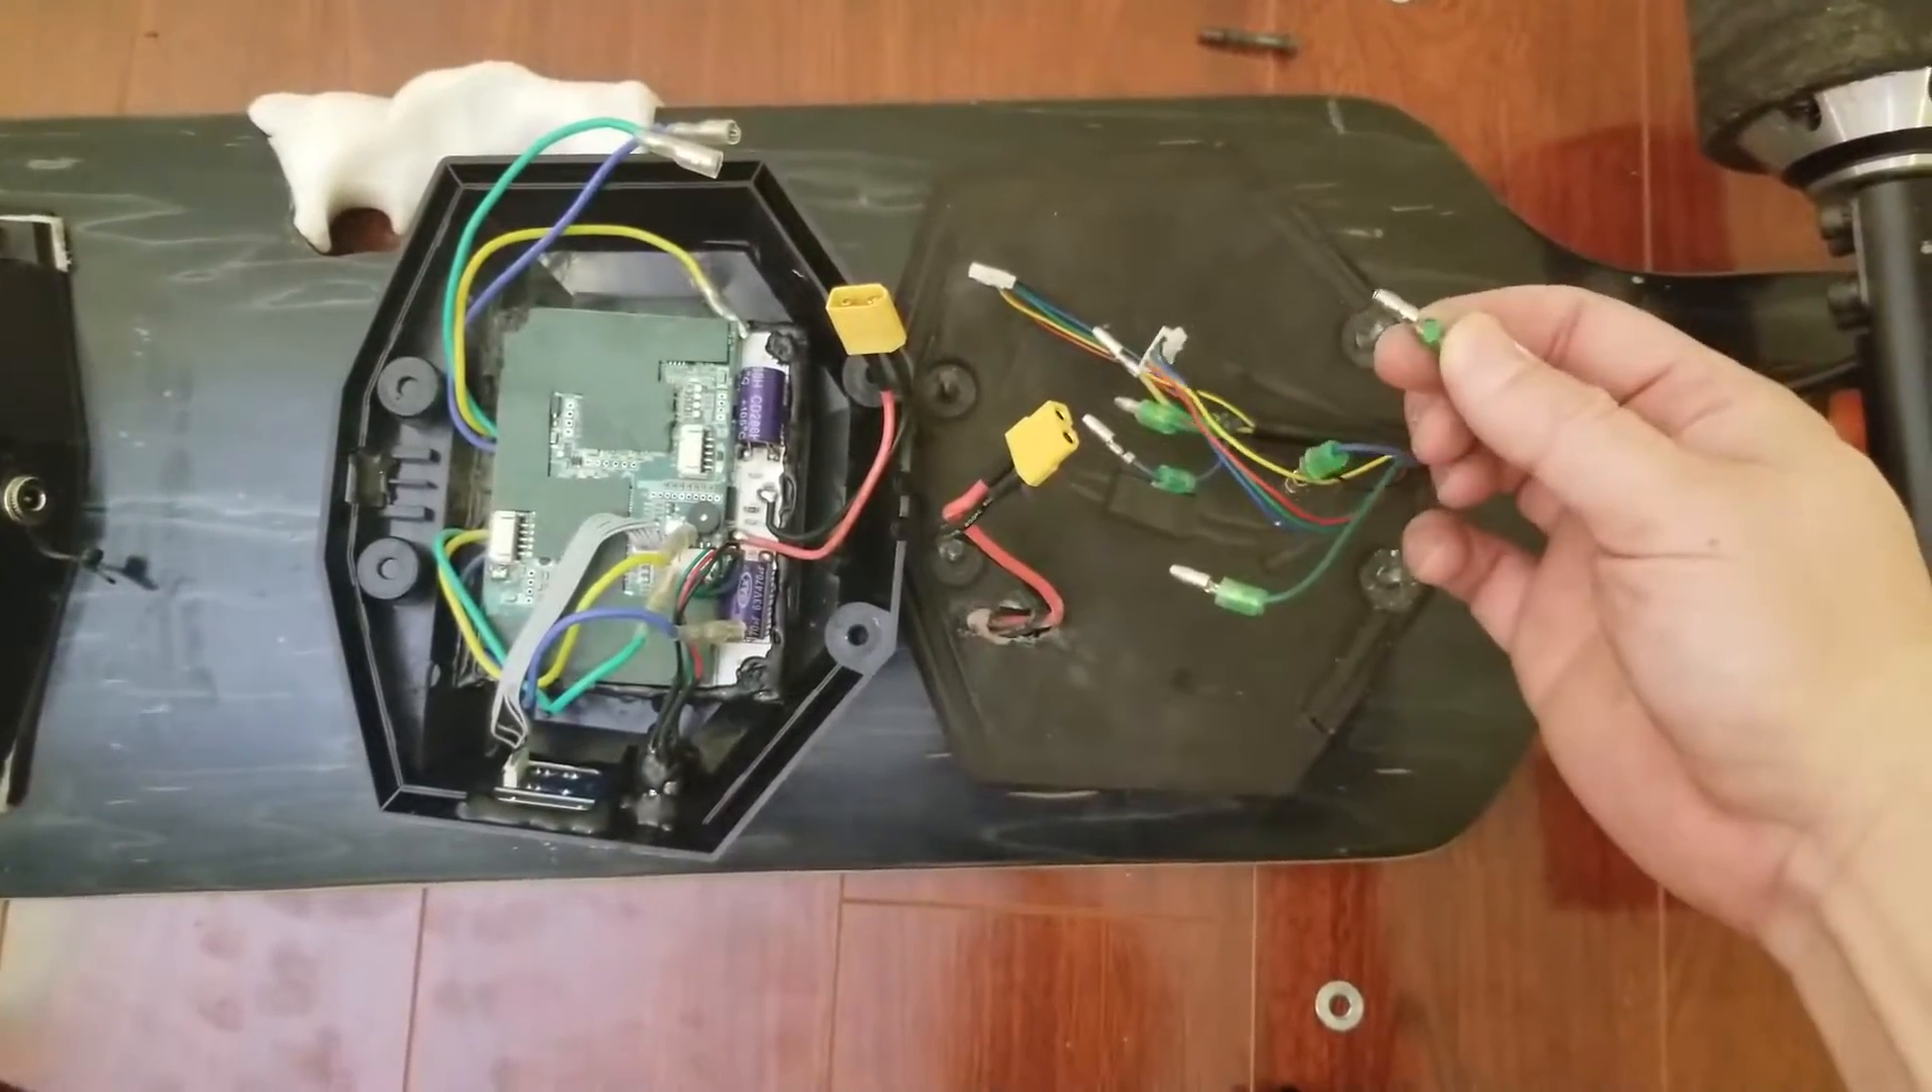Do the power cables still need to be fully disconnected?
No.